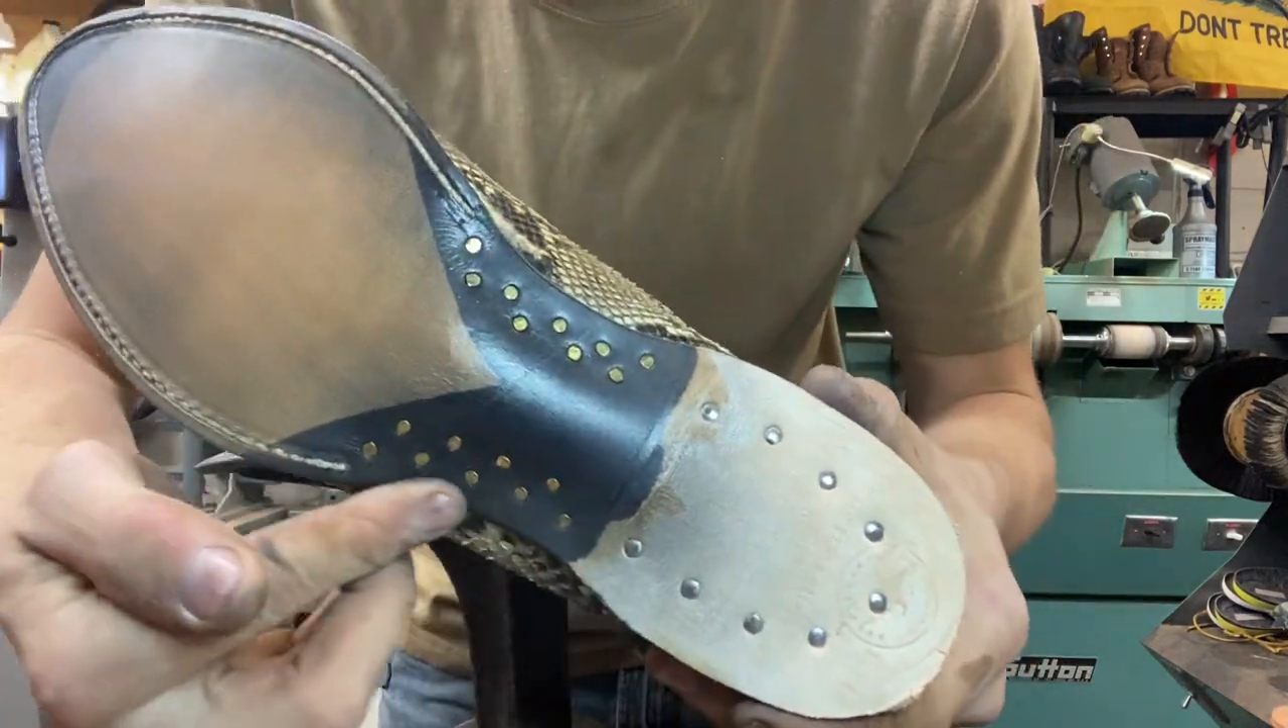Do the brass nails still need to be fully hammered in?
No.